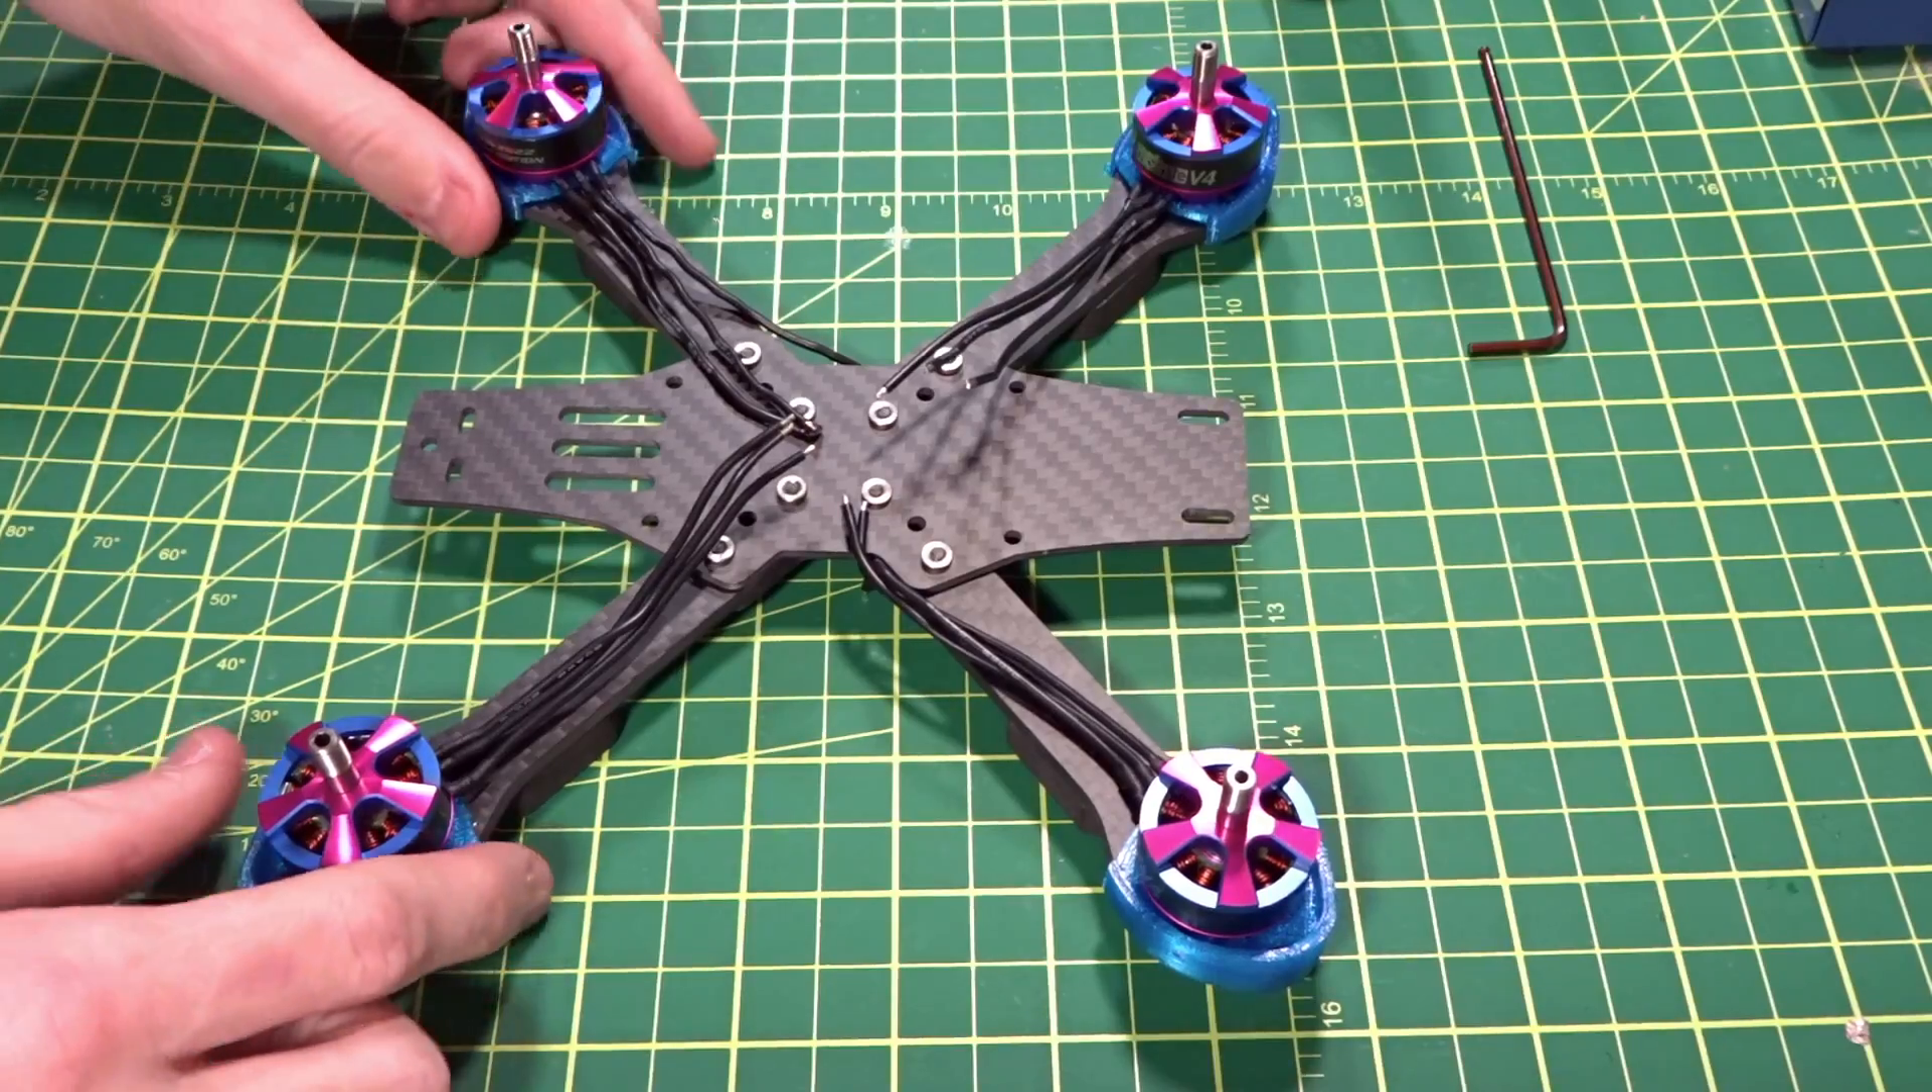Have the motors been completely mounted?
Yes.